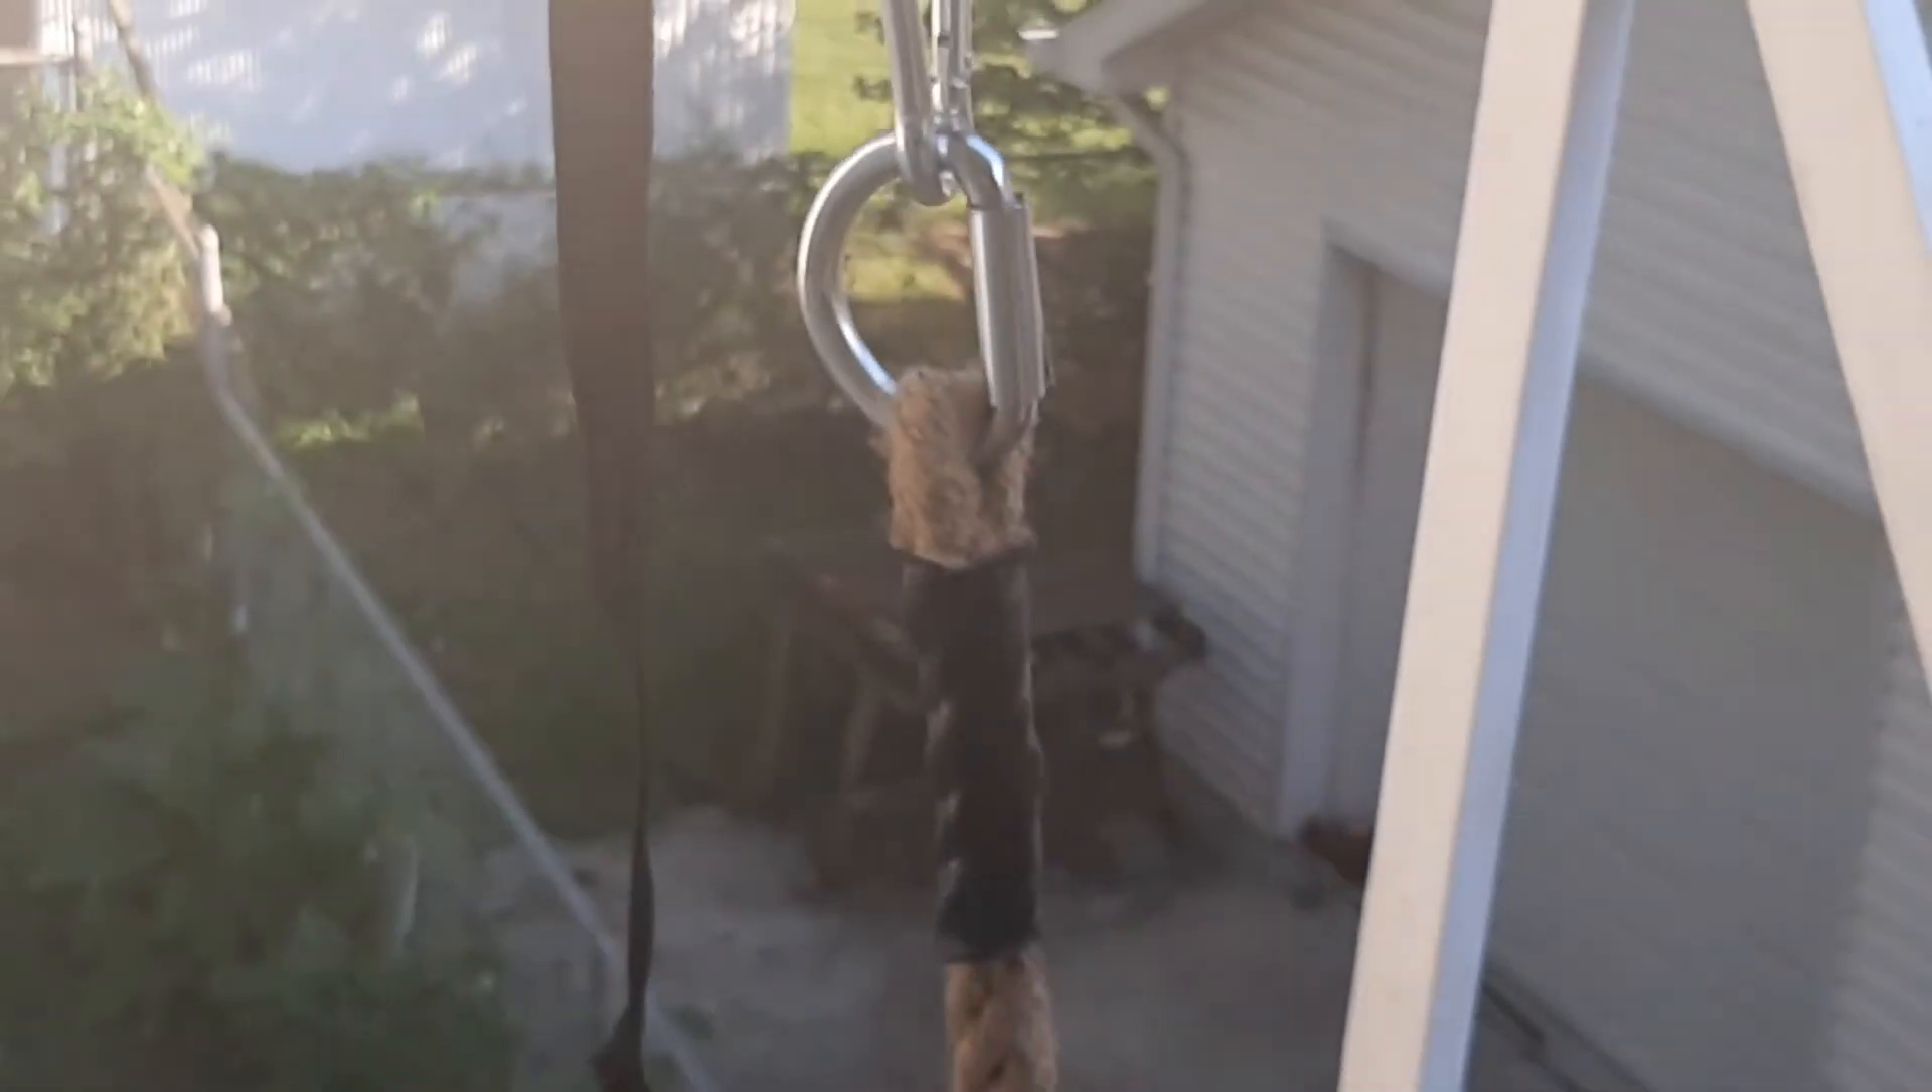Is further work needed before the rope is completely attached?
No.